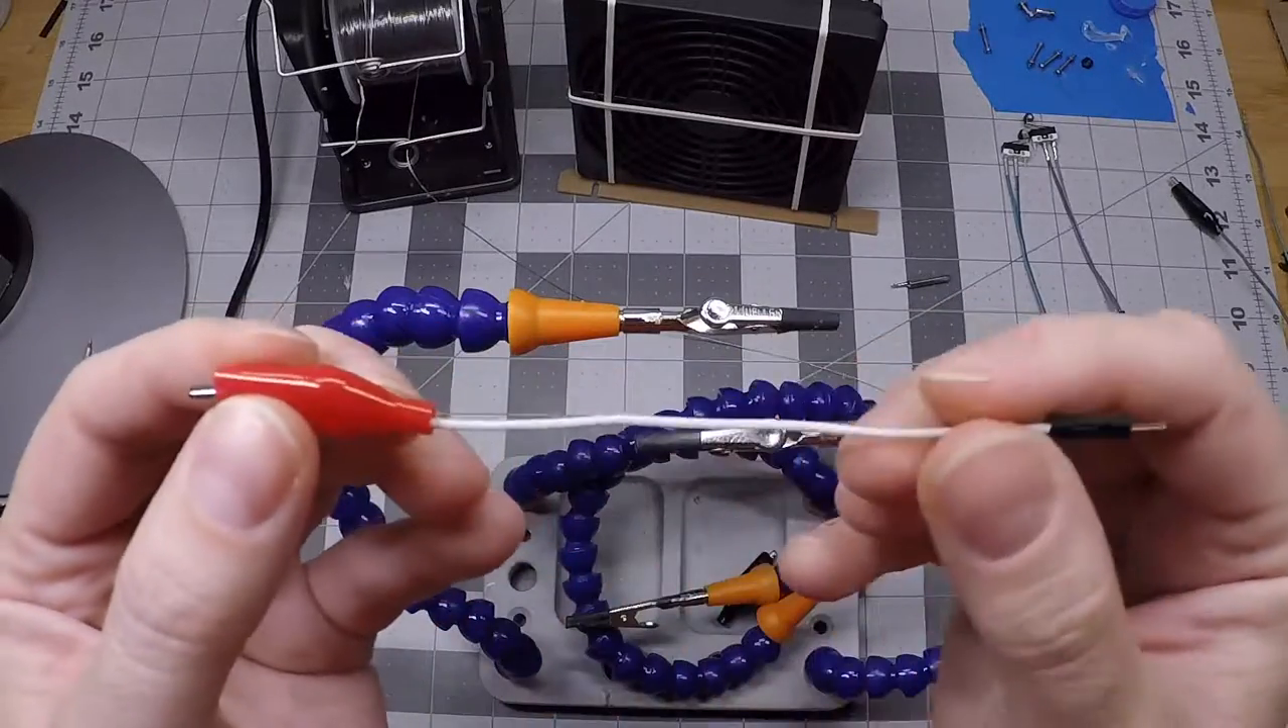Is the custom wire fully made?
Yes.